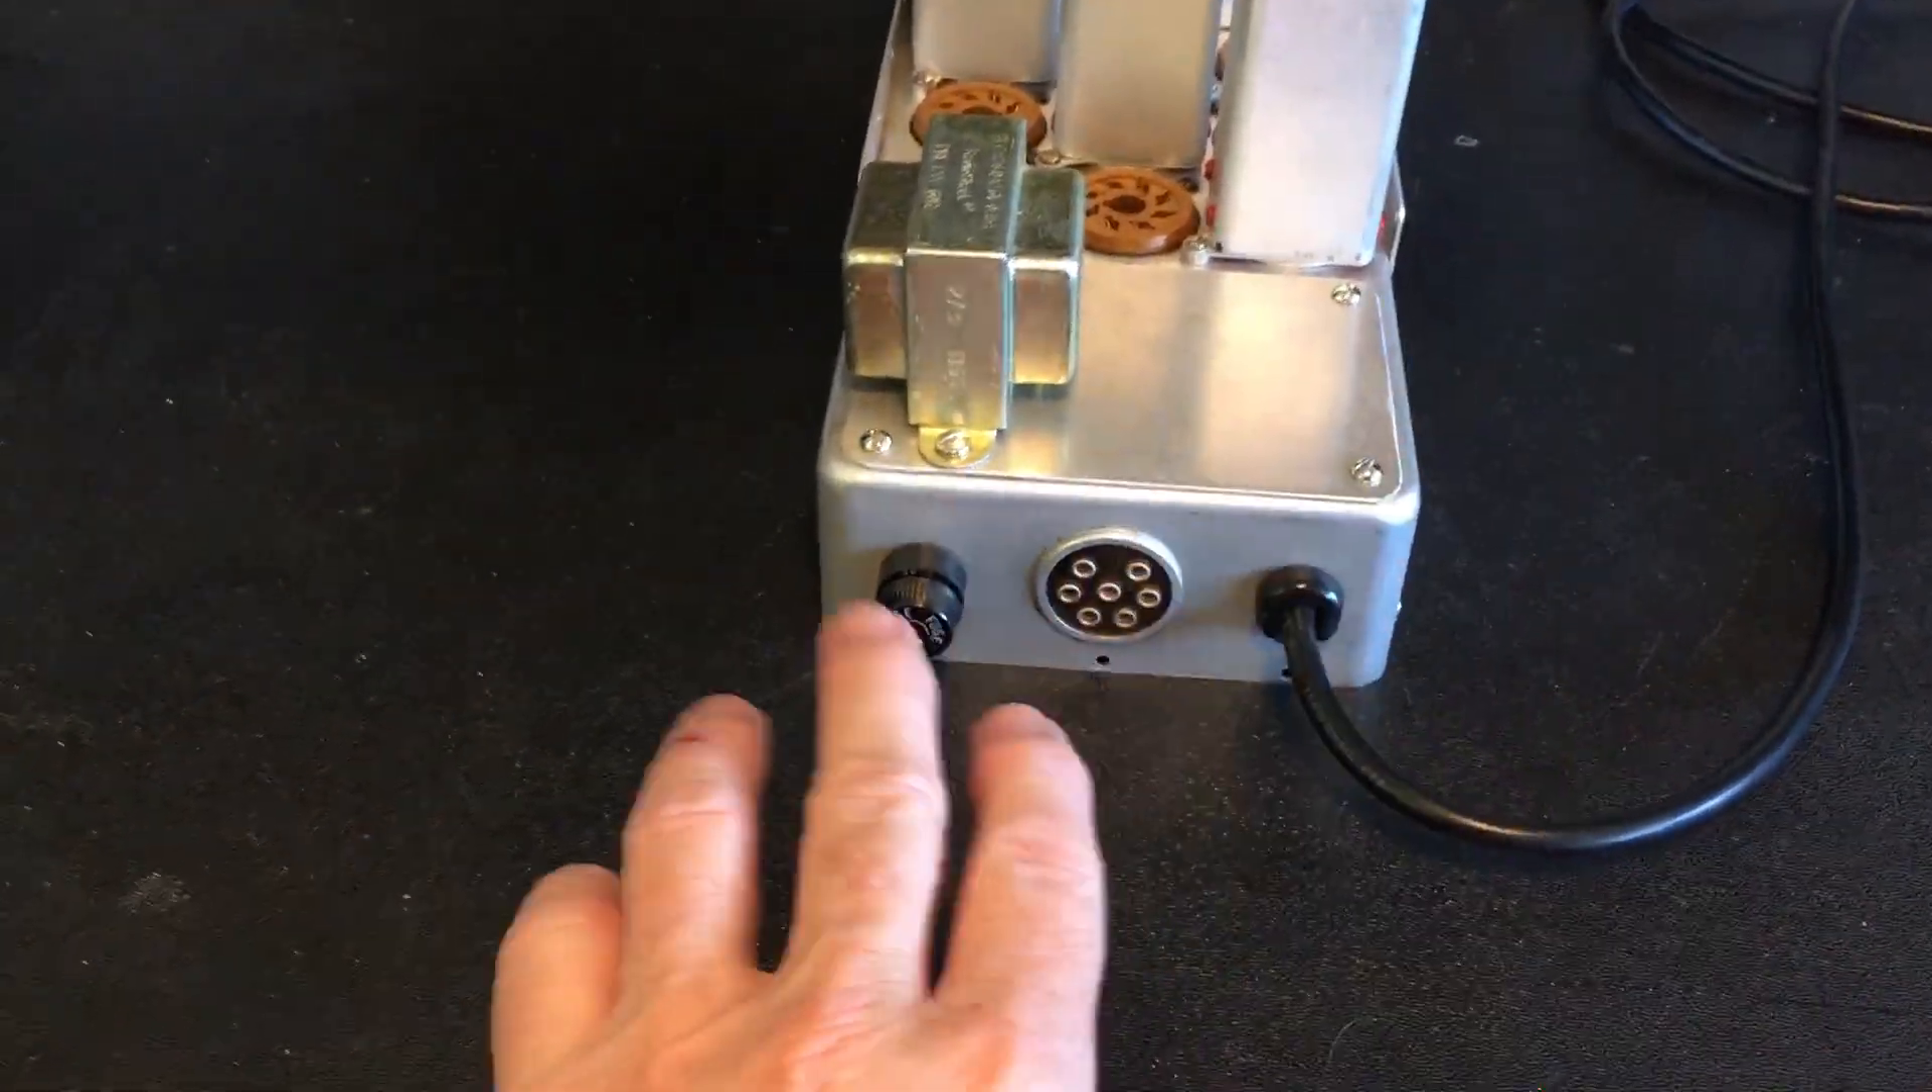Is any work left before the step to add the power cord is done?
No.